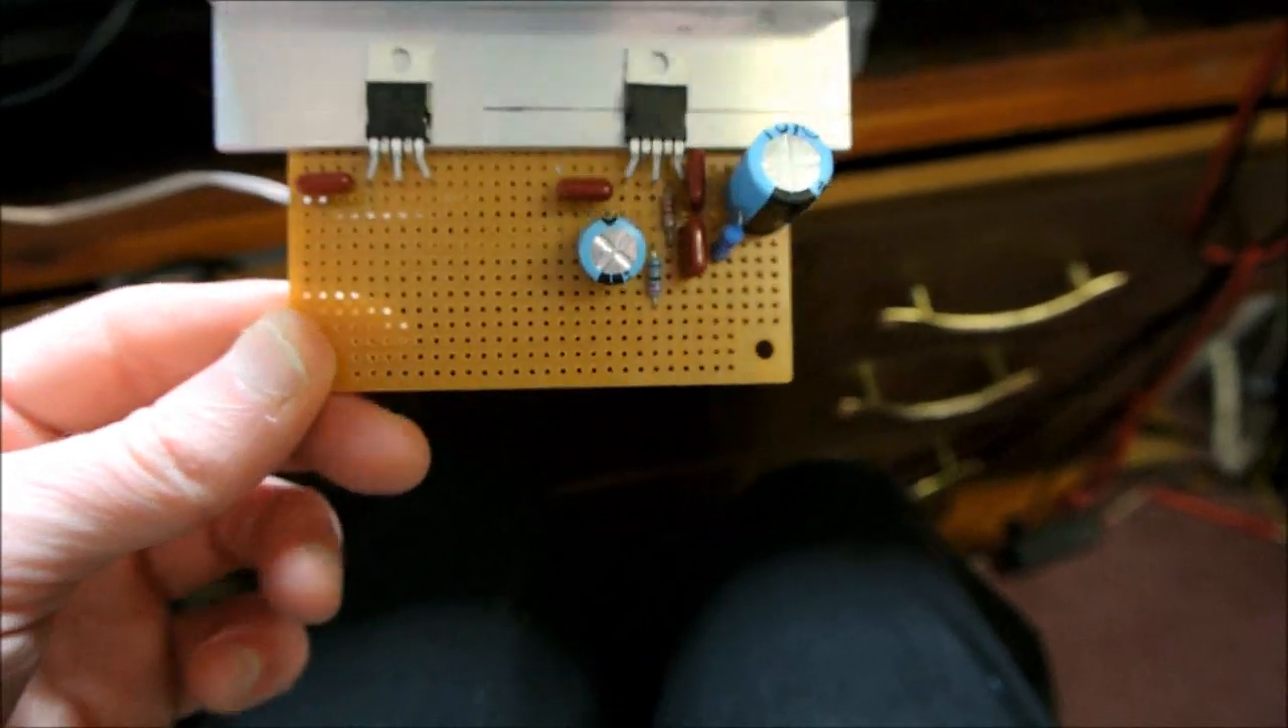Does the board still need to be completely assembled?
Yes.